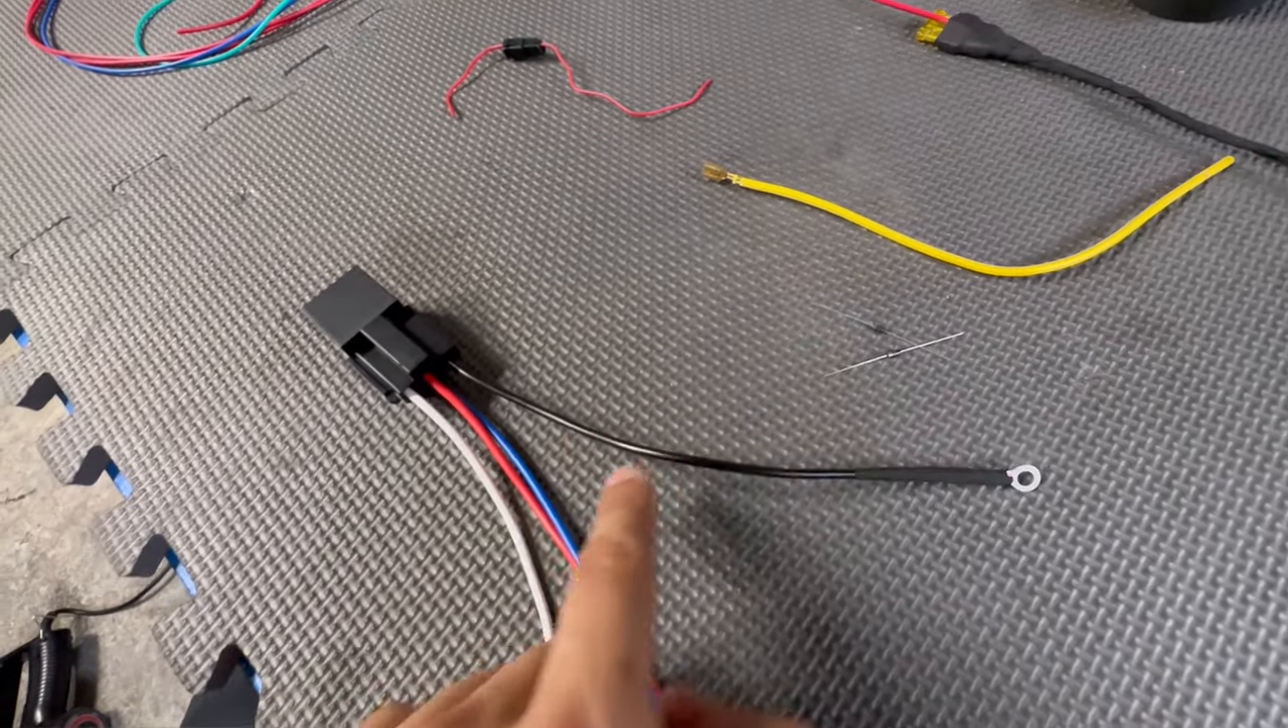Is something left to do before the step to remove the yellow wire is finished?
No.